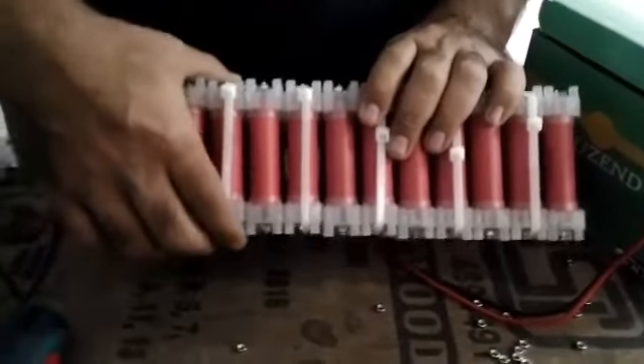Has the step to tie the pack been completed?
Yes.